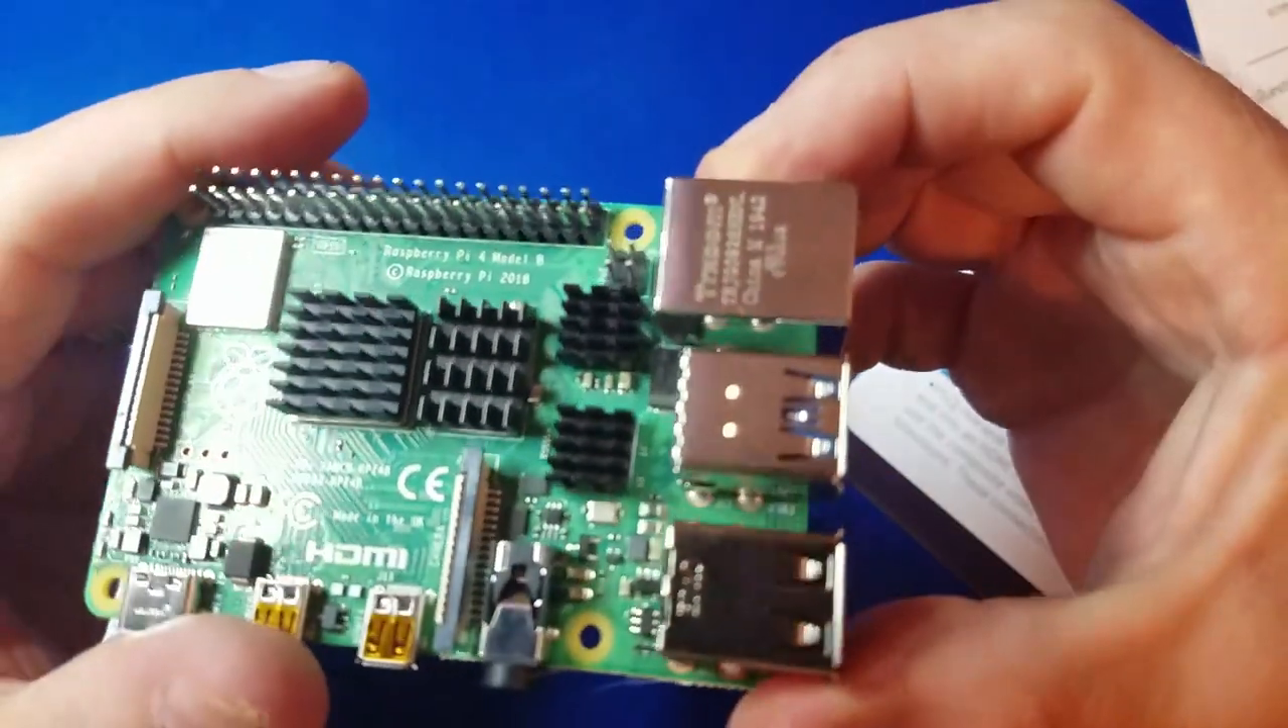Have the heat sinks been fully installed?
Yes.